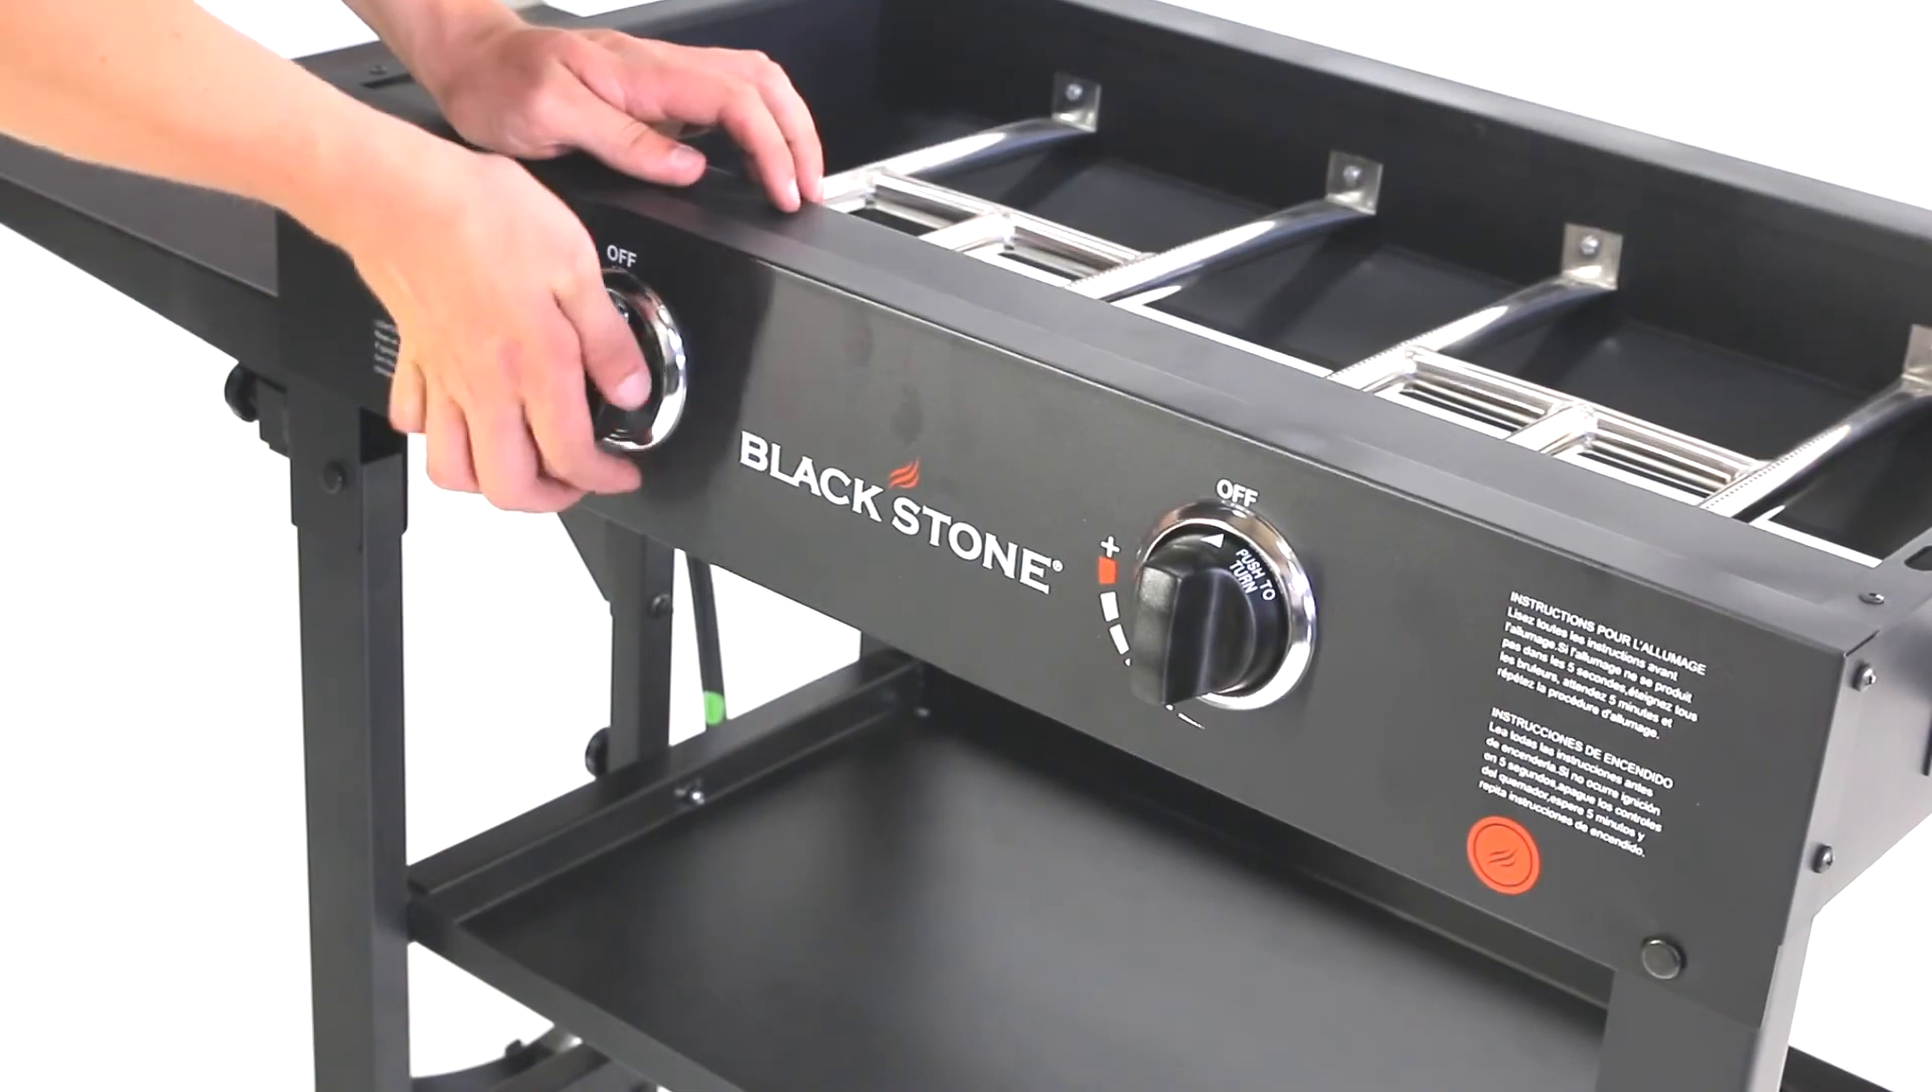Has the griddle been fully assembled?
No.